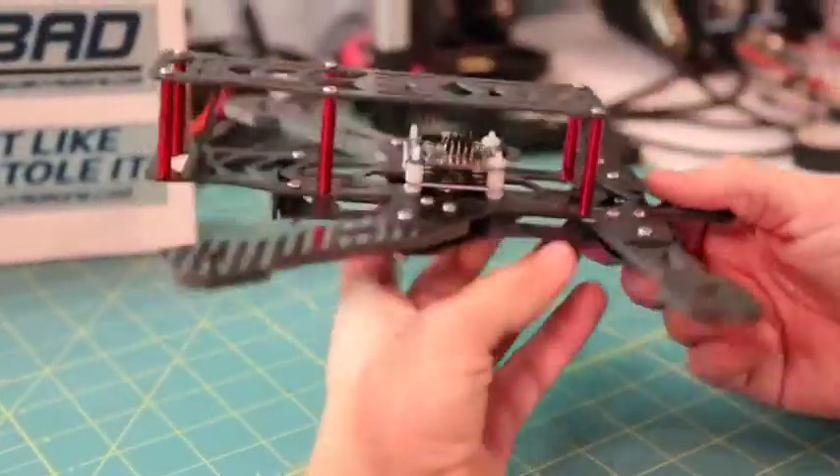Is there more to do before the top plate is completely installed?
No.